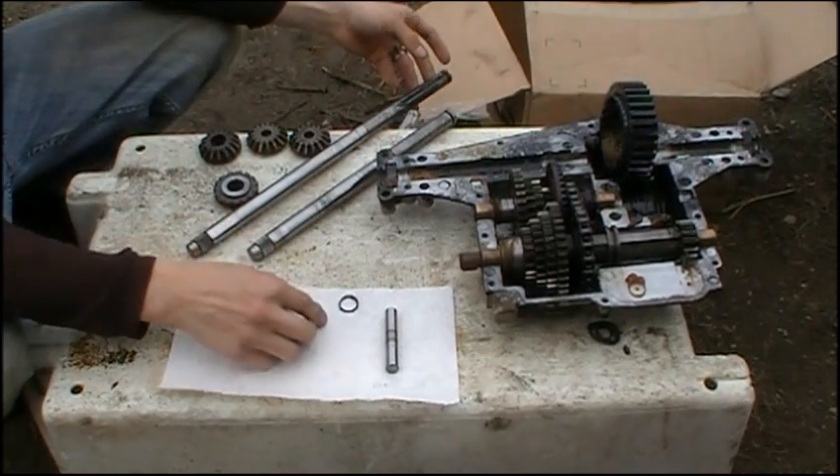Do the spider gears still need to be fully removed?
No.